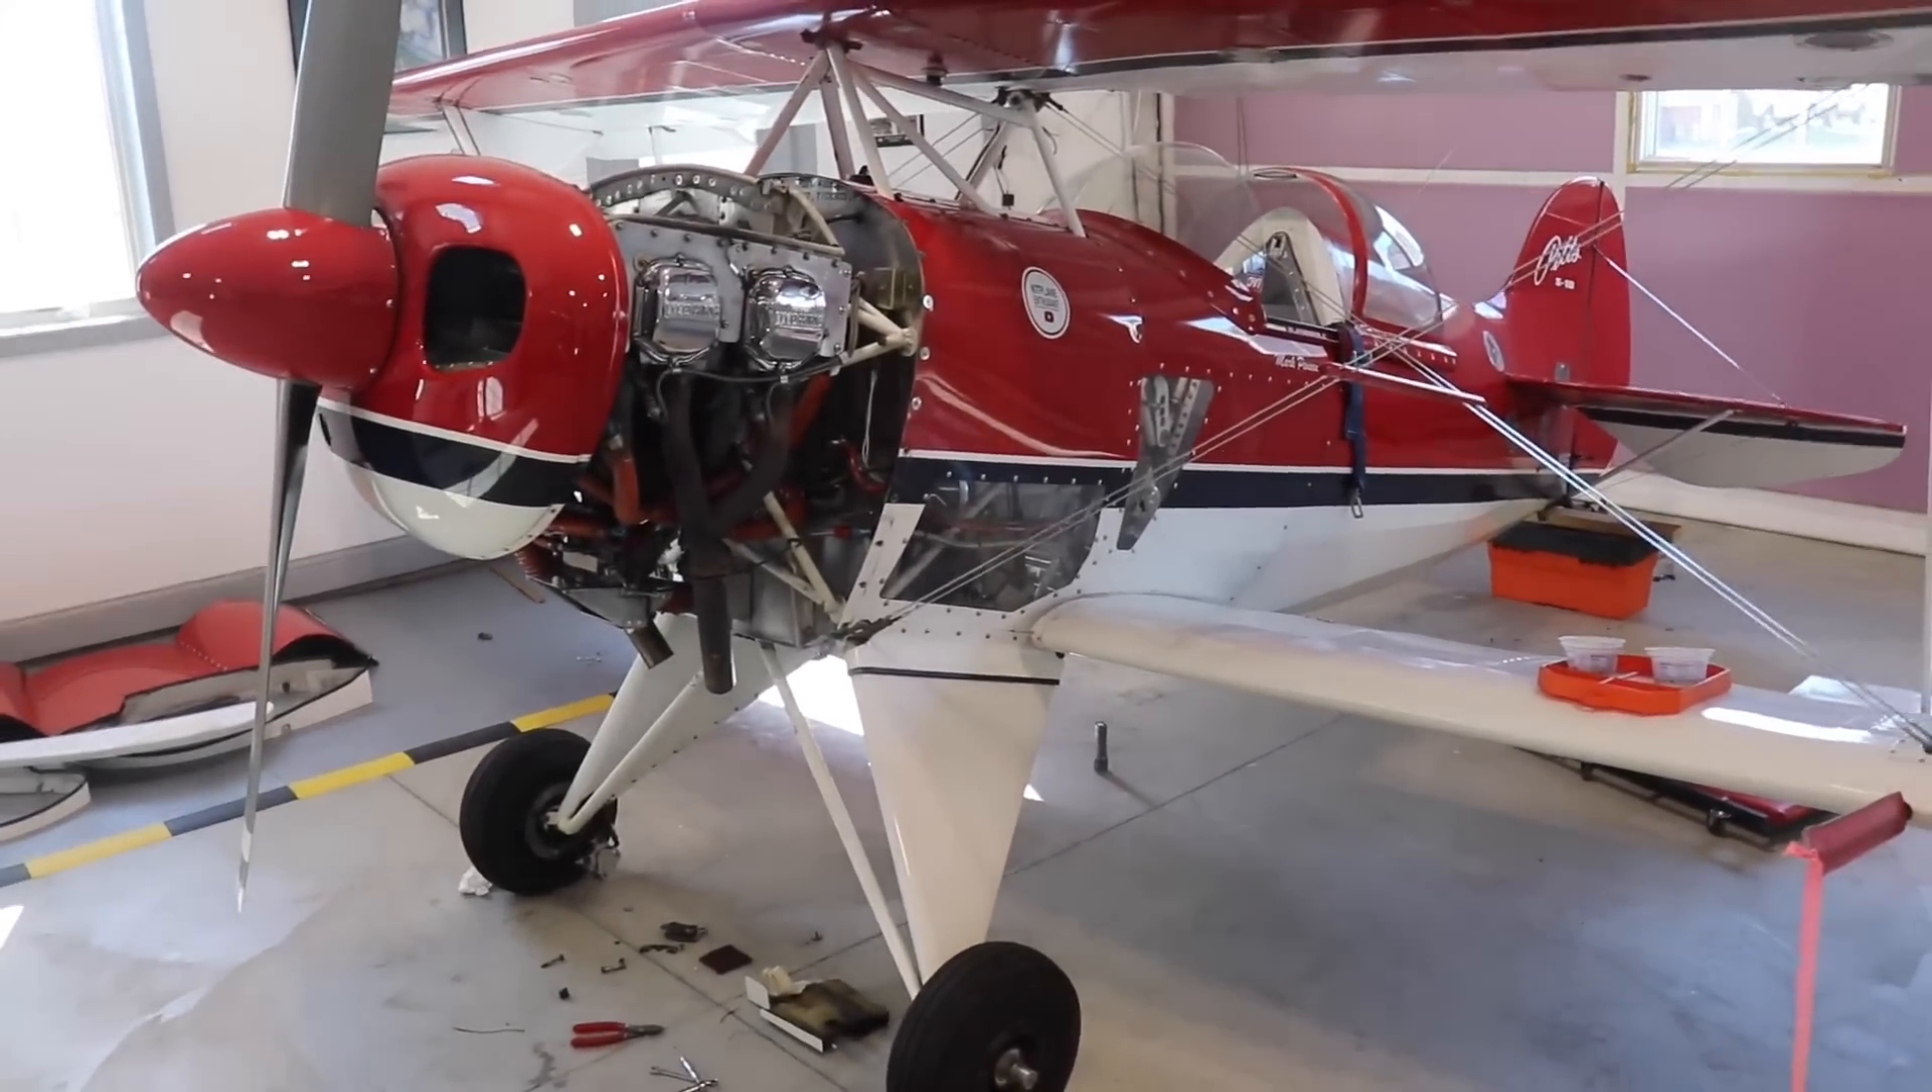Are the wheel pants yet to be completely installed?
Yes.